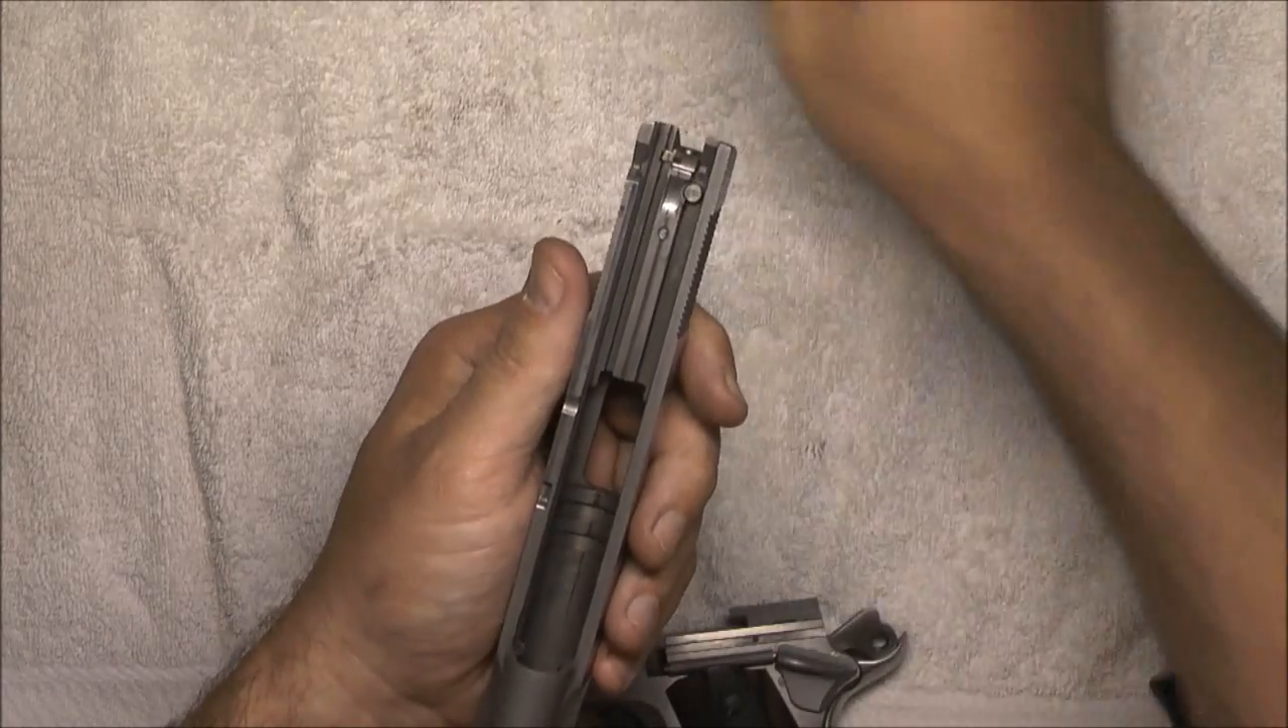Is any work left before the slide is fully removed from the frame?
No.